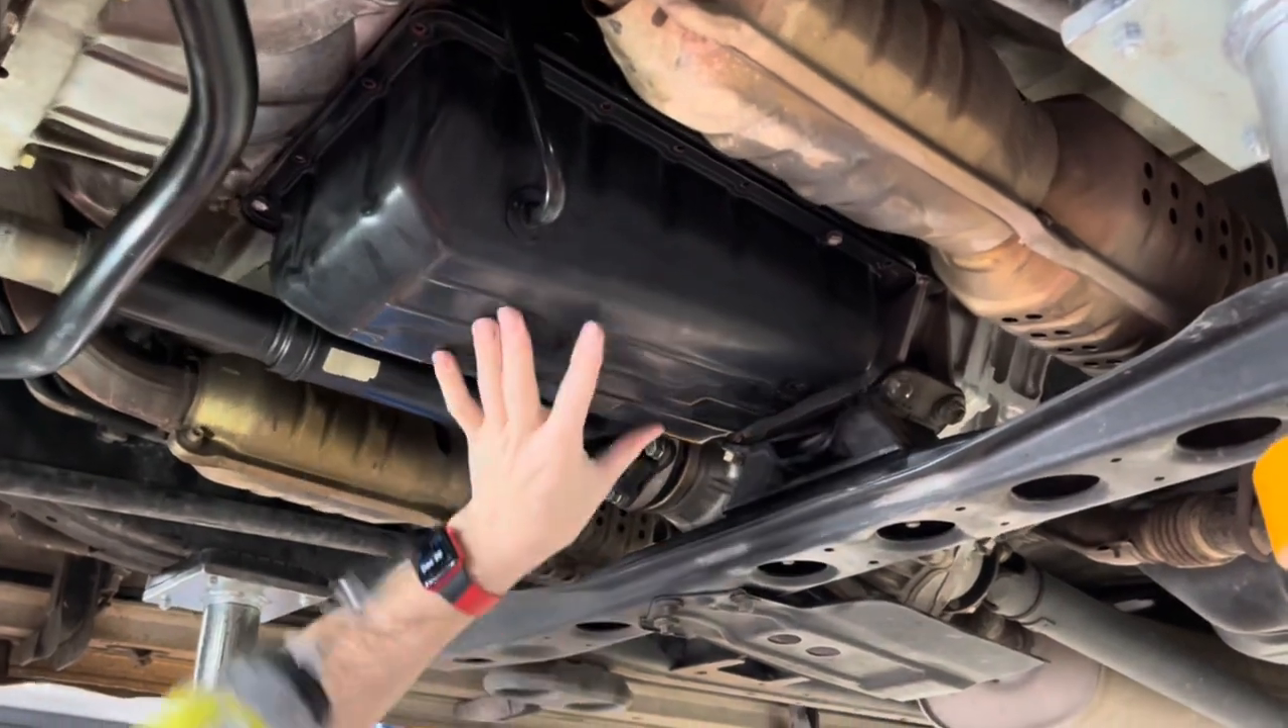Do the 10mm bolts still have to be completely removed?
Yes.